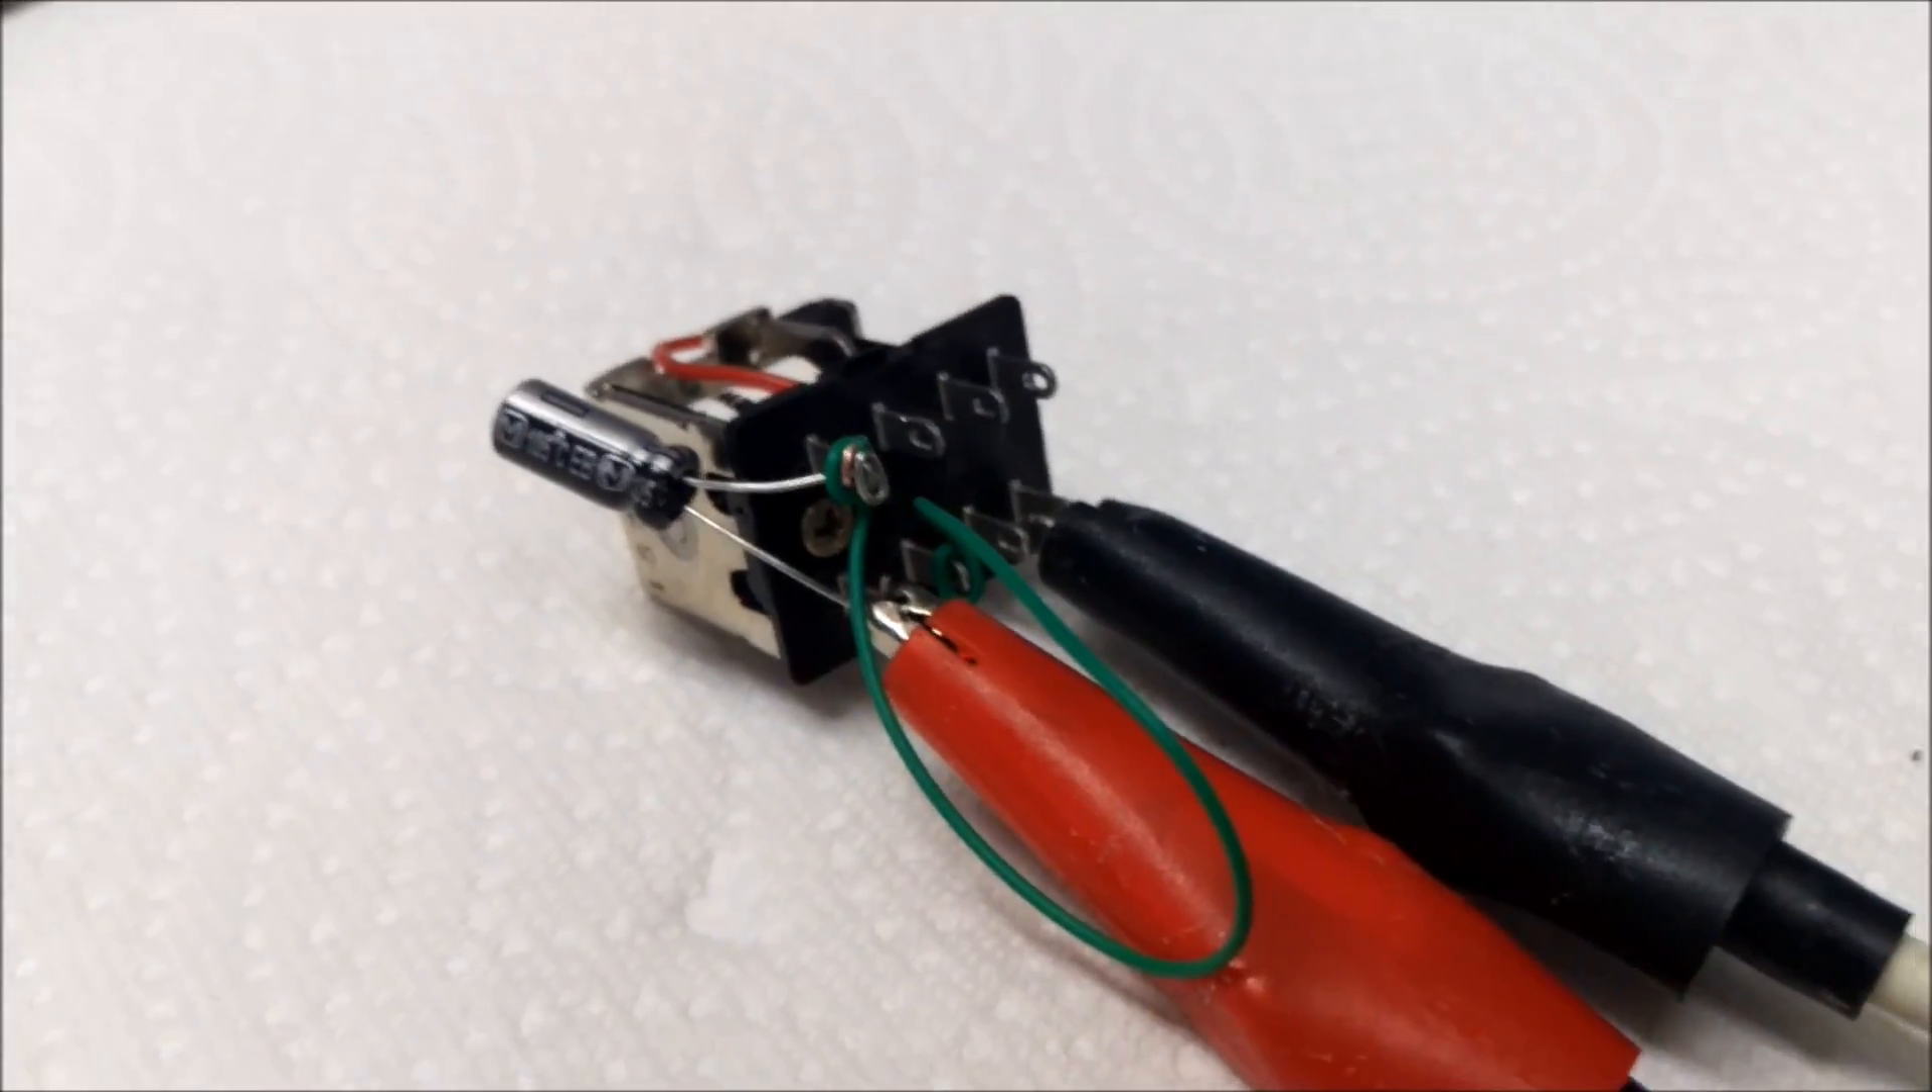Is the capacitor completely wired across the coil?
Yes.